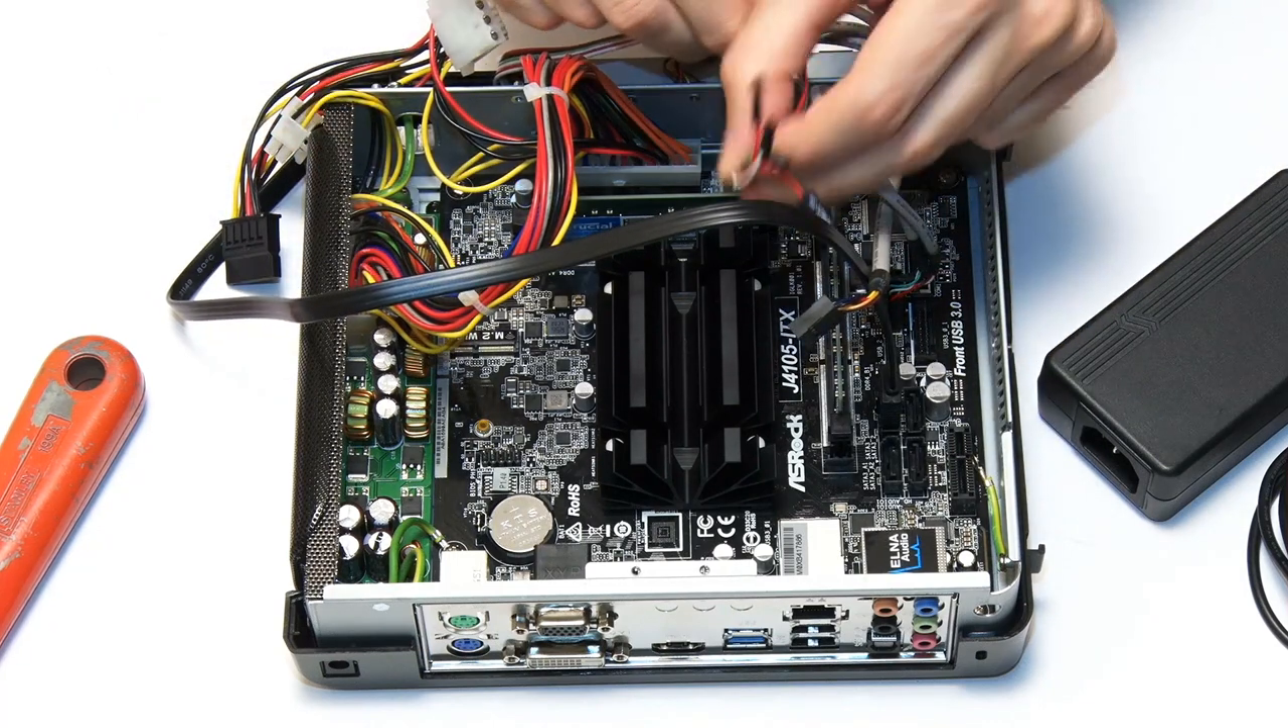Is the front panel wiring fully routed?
No.